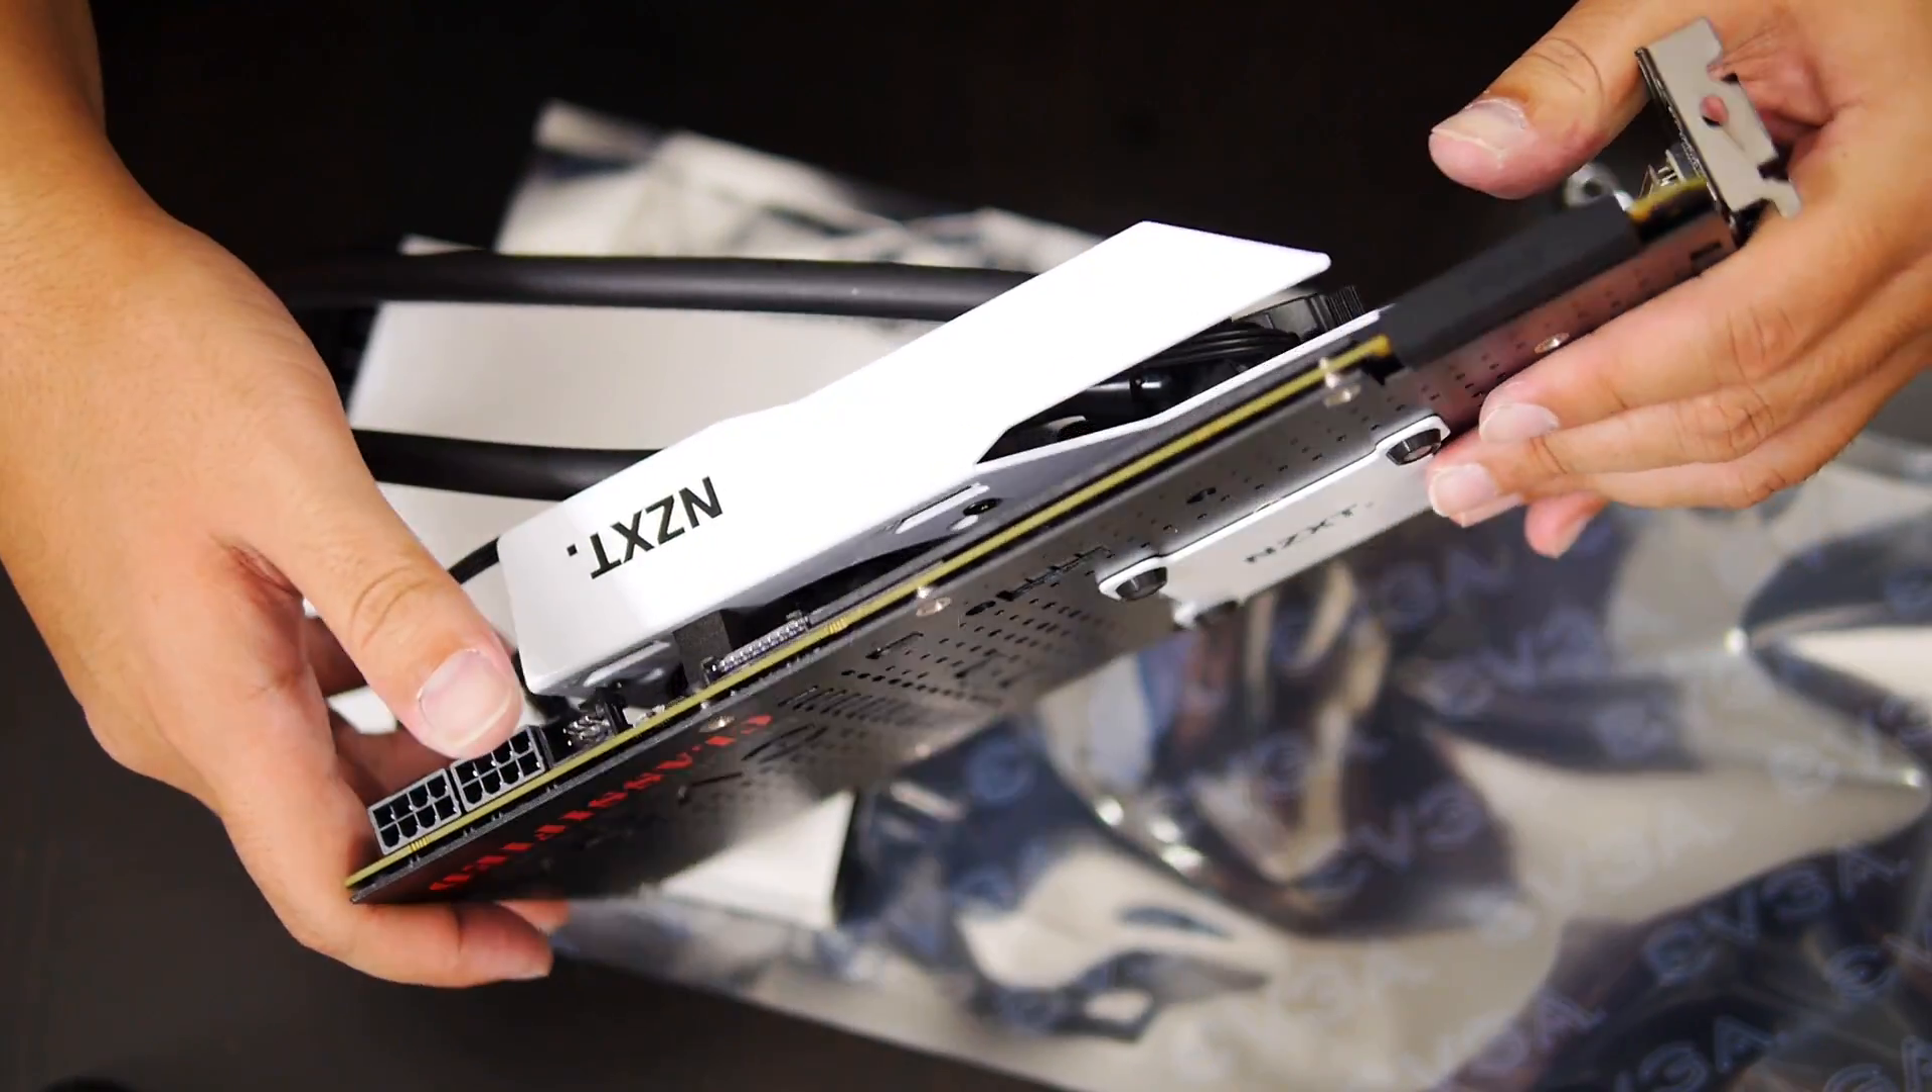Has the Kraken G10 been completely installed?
Yes.